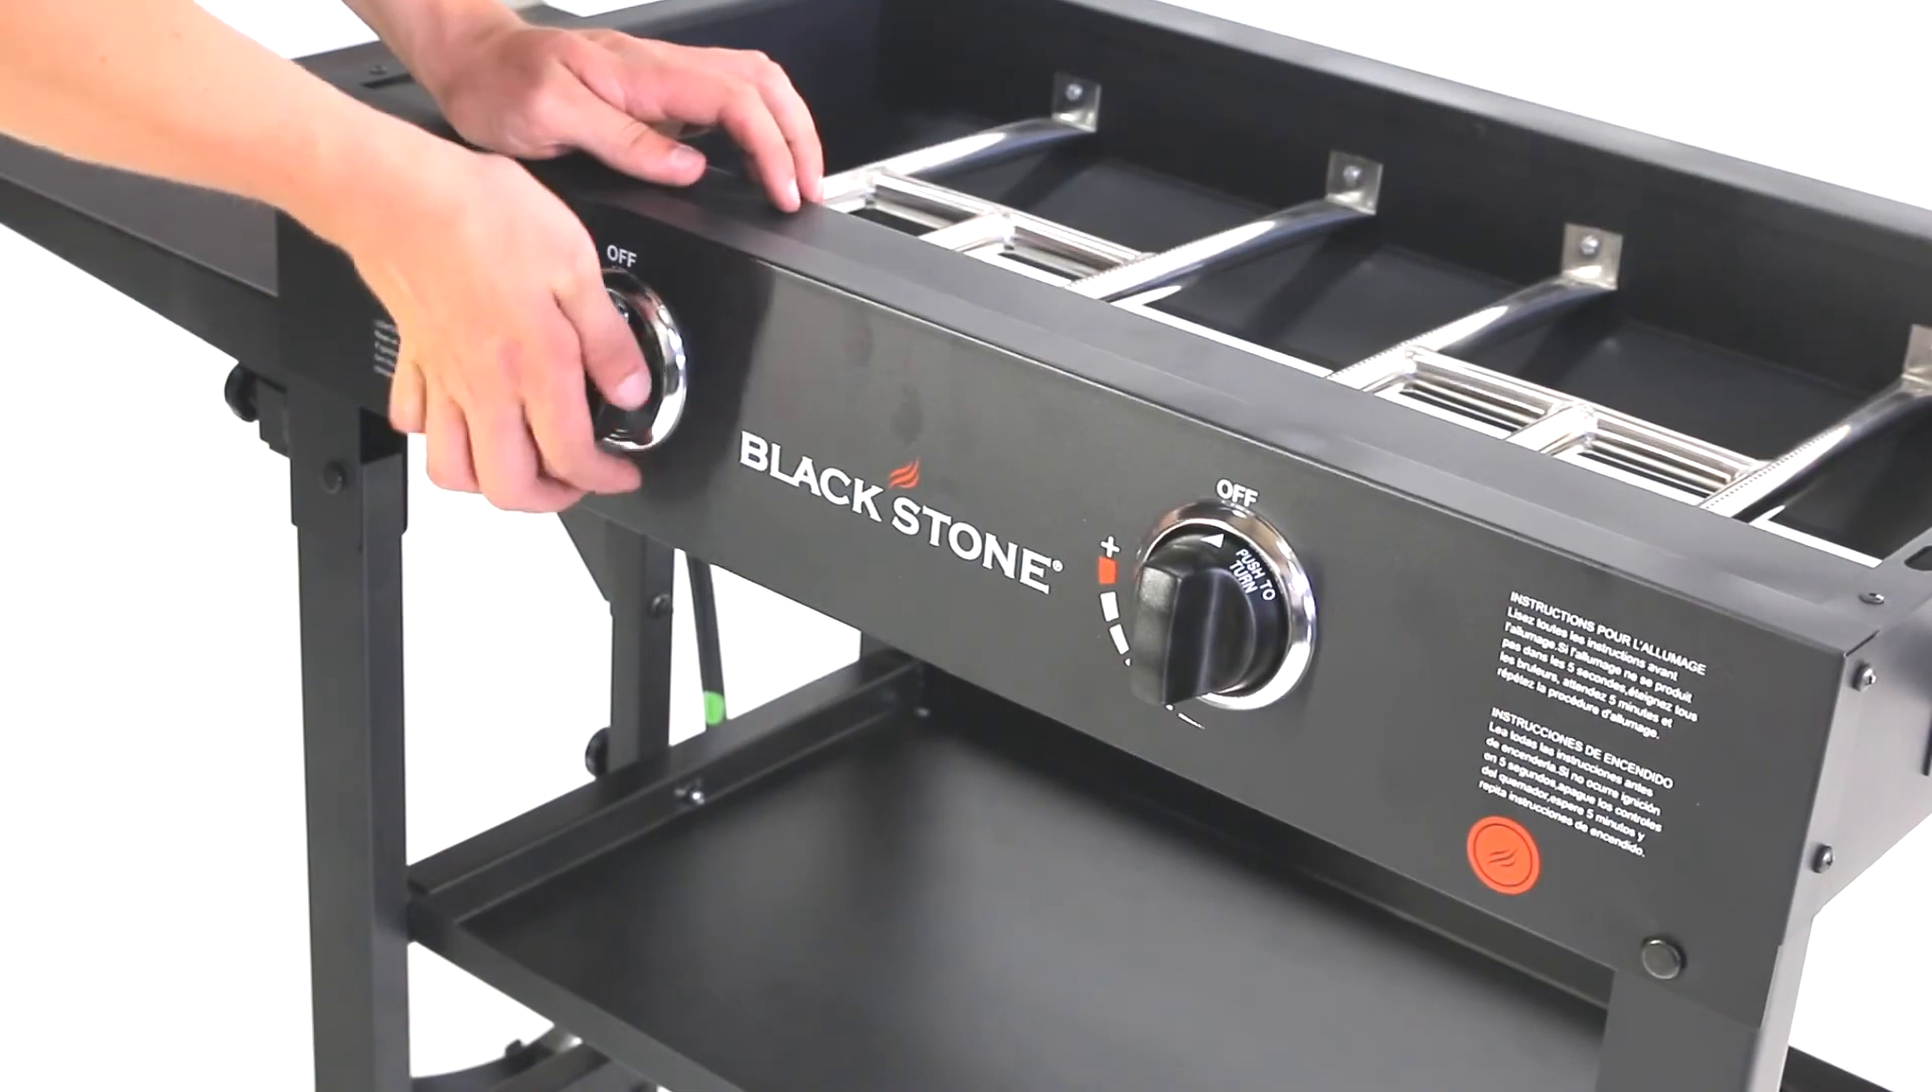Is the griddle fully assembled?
No.